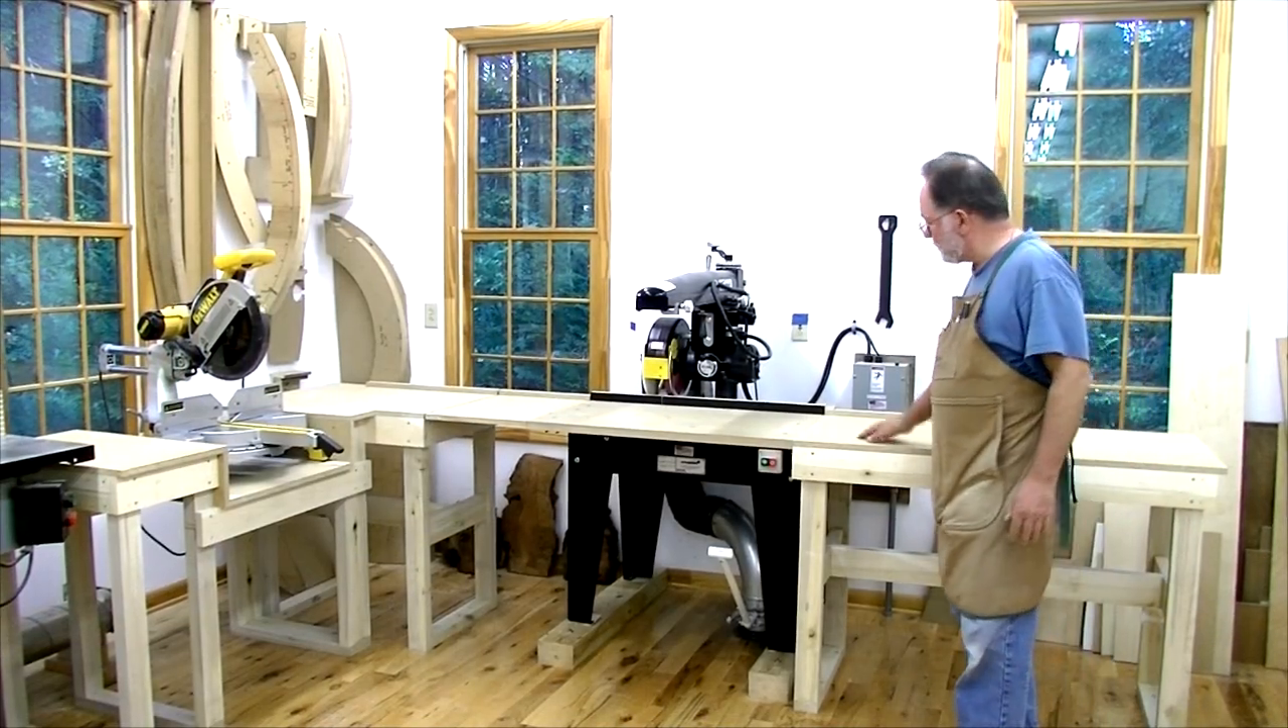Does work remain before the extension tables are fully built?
No.